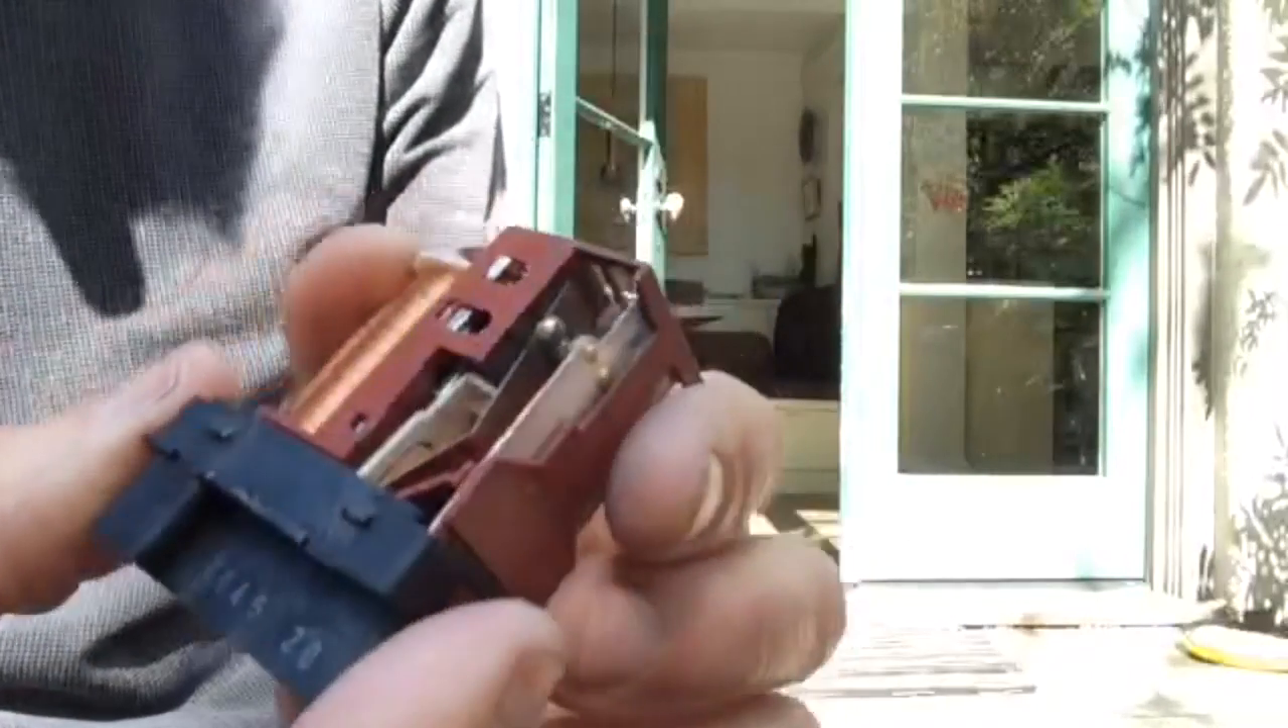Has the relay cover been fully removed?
Yes.